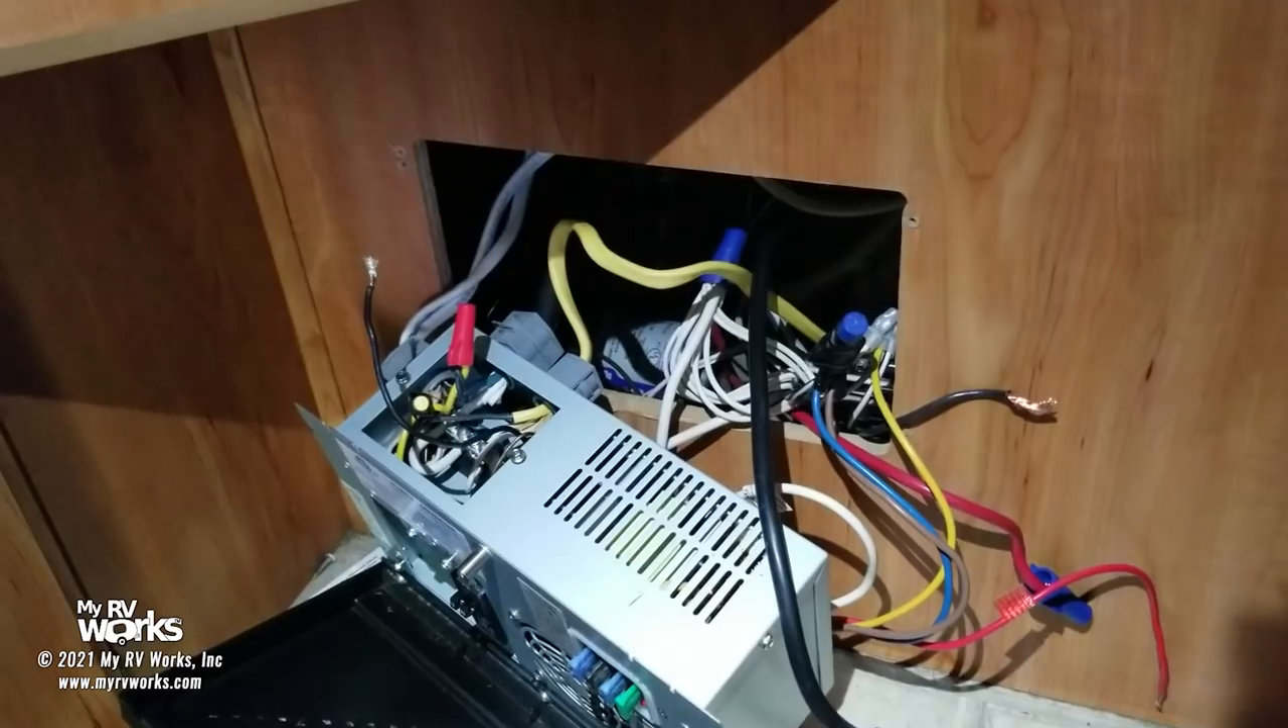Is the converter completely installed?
No.